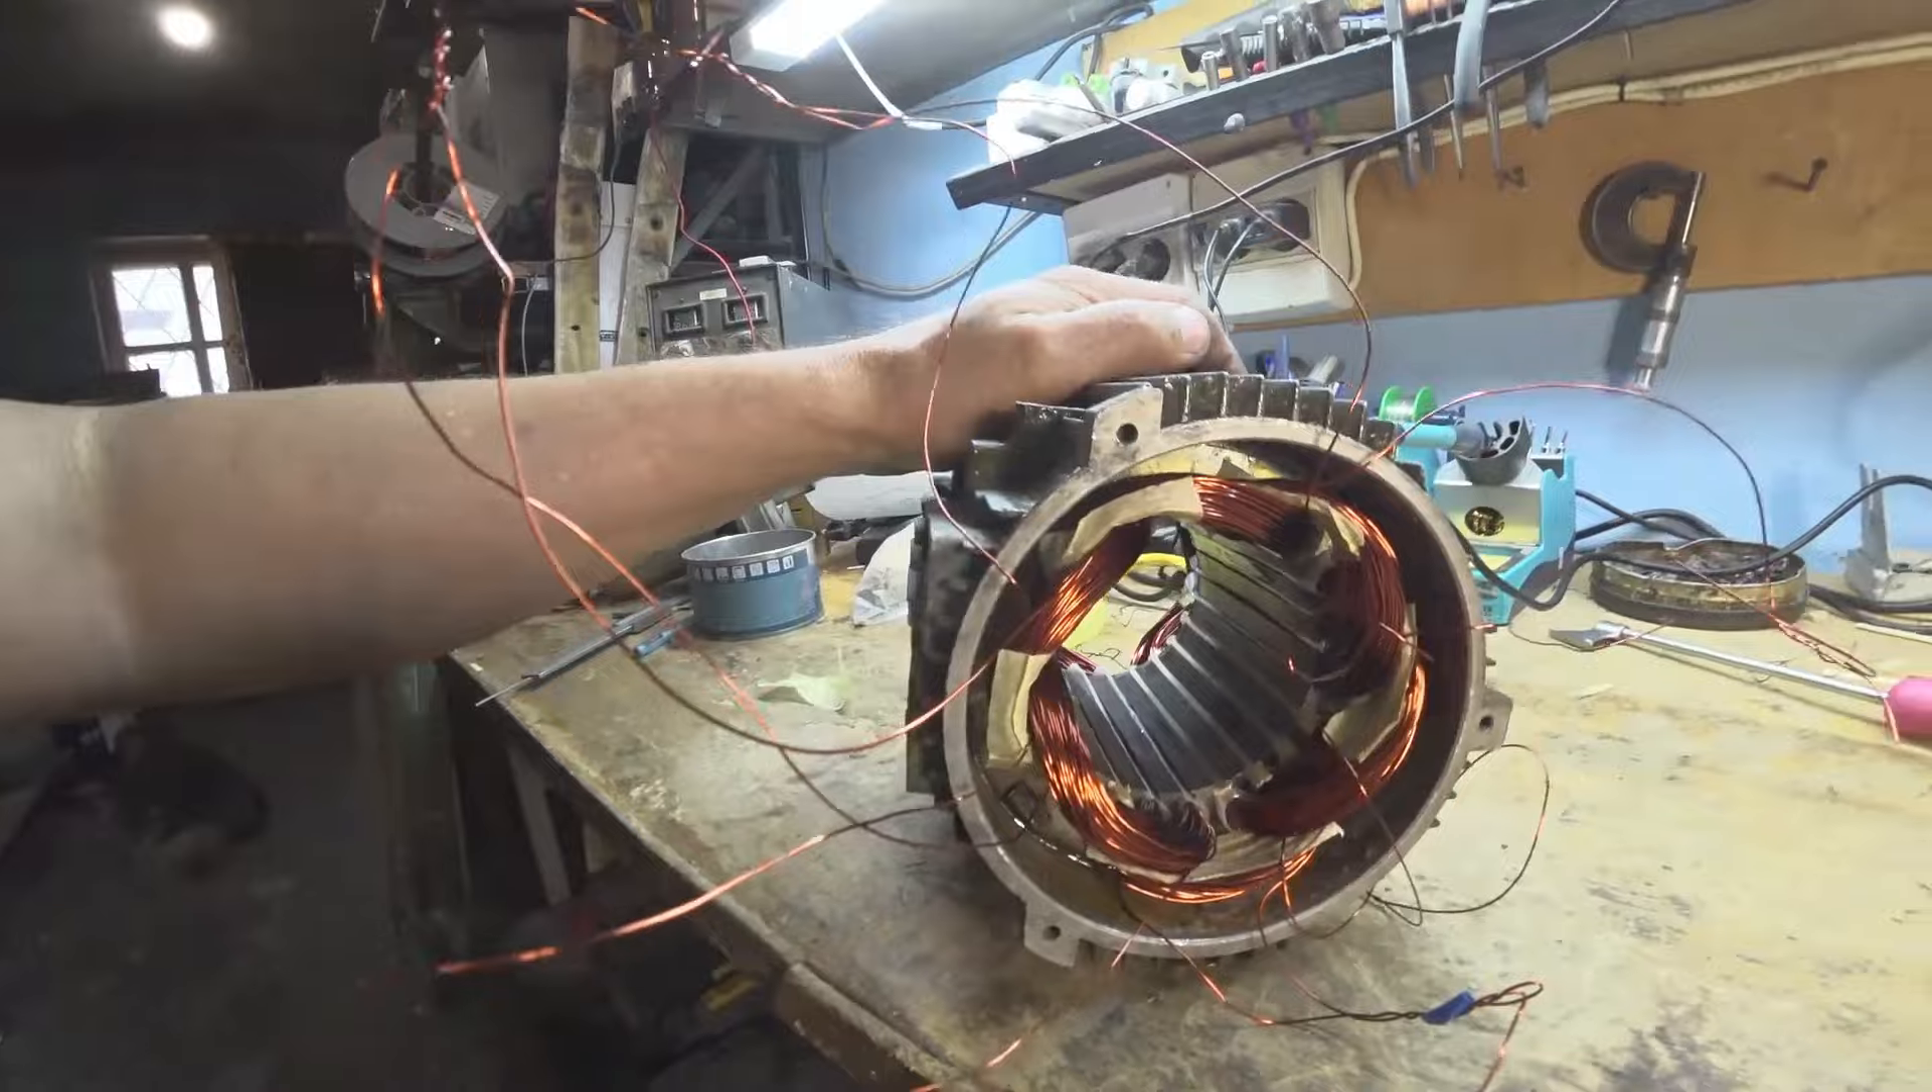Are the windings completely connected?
No.